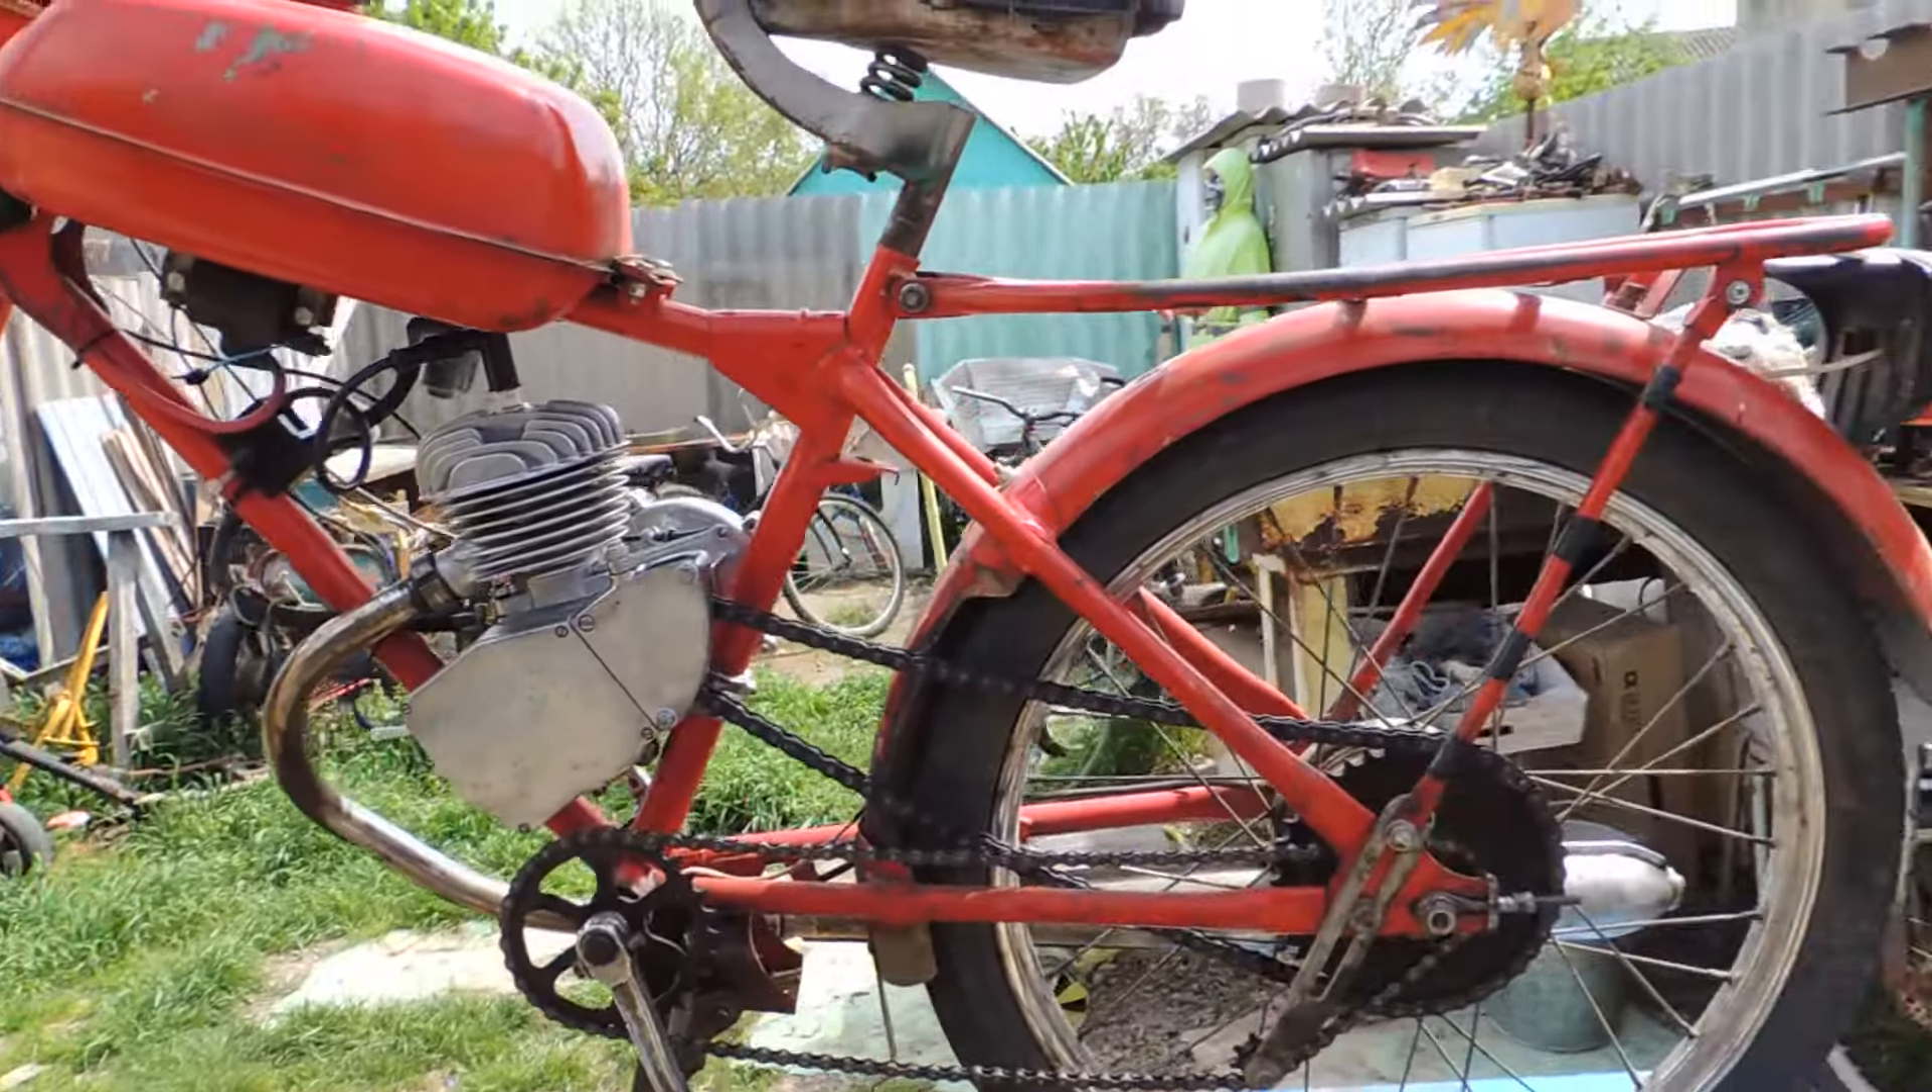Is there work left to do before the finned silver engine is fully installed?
No.